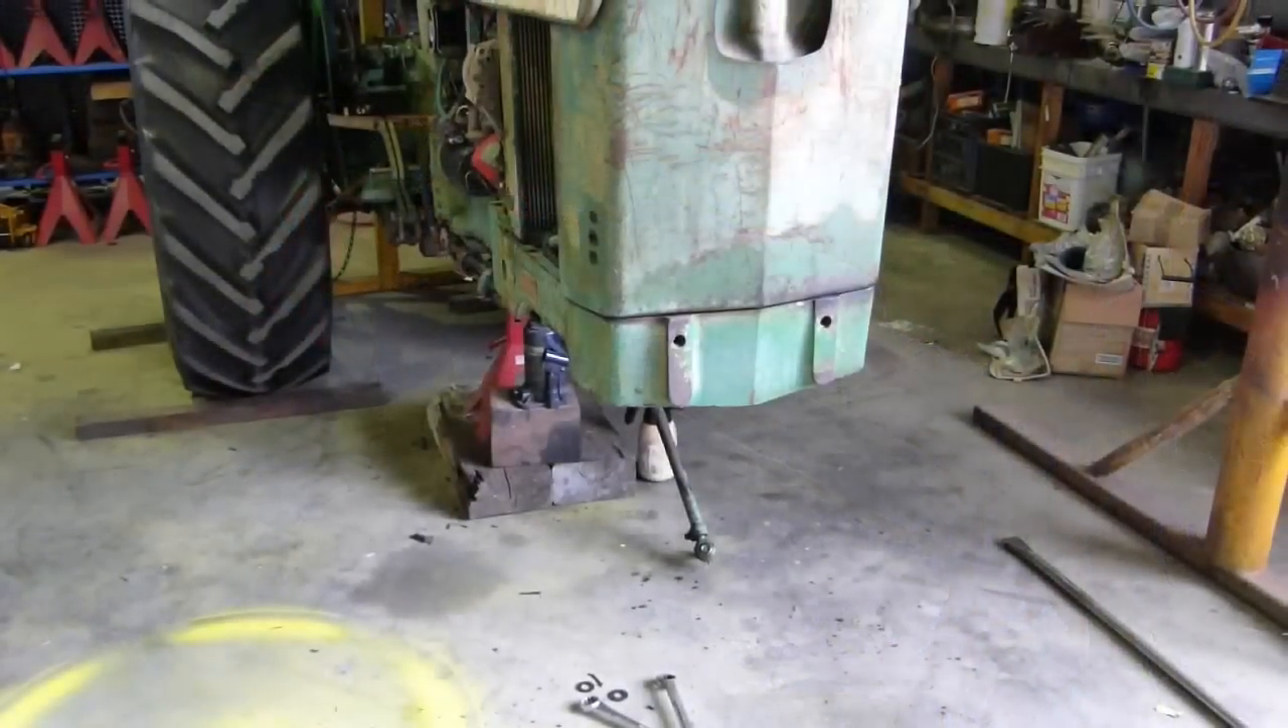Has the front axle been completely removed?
Yes.